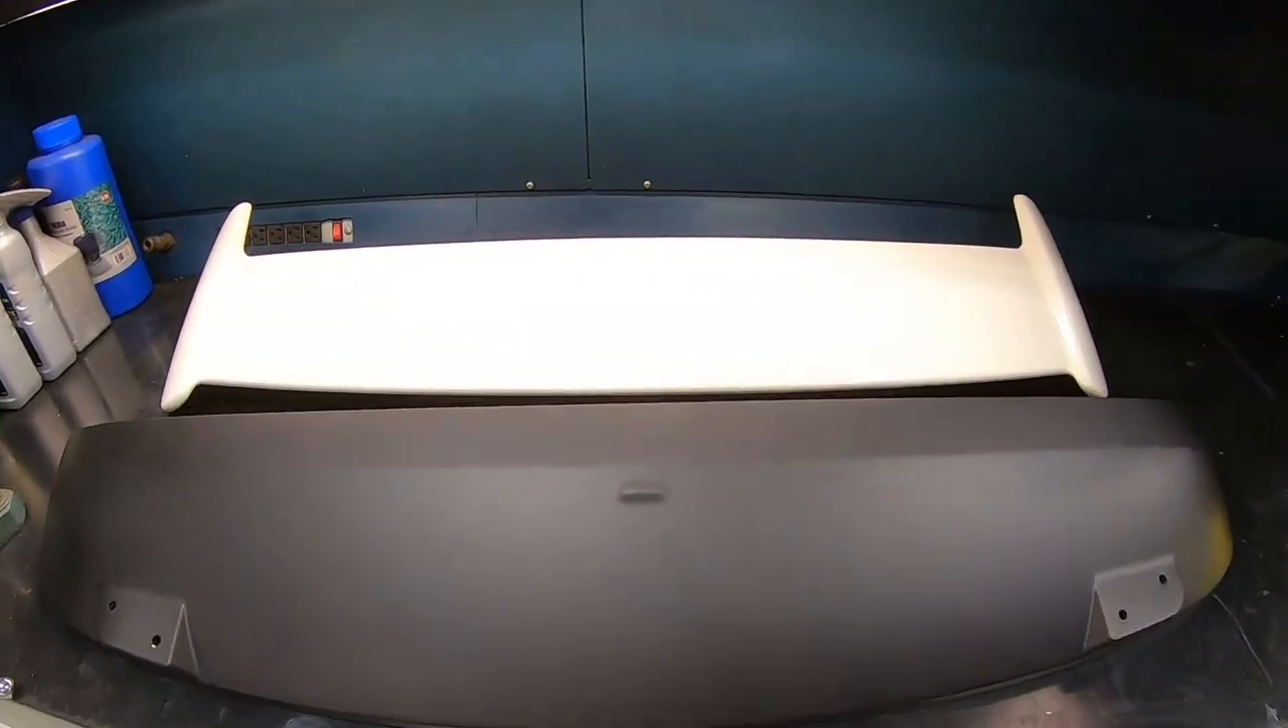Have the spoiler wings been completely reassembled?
No.